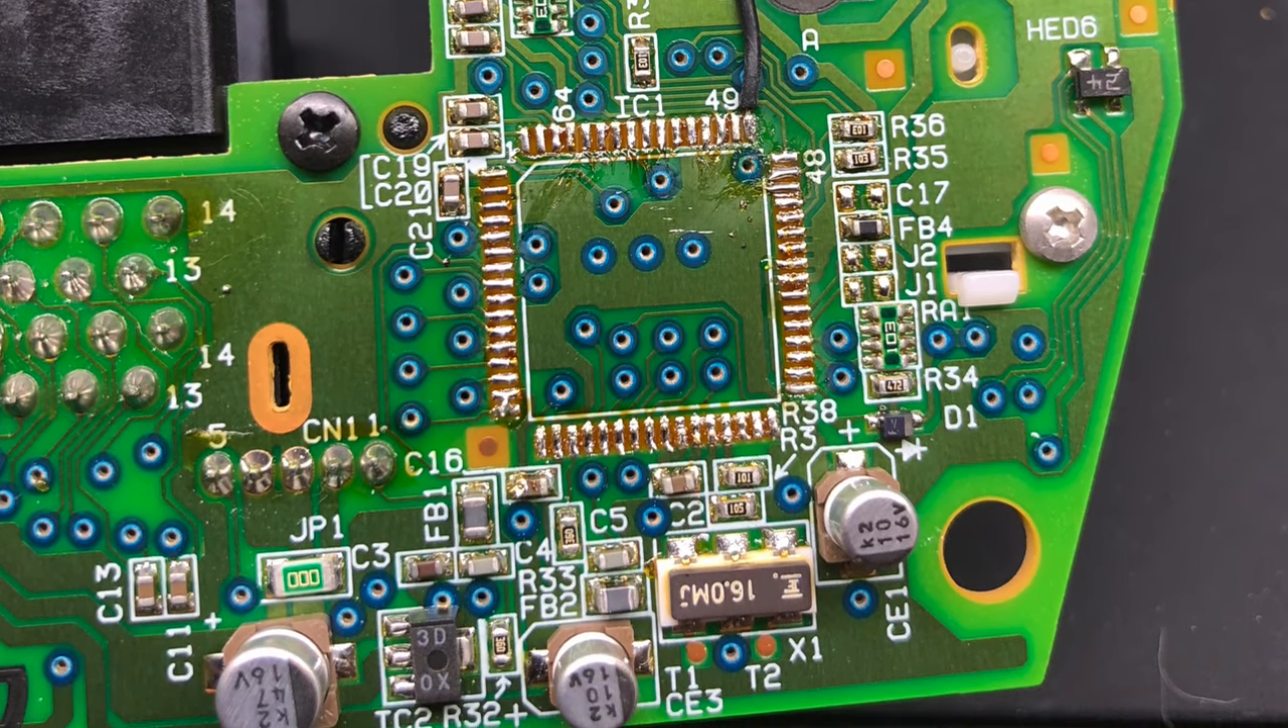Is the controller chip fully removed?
Yes.